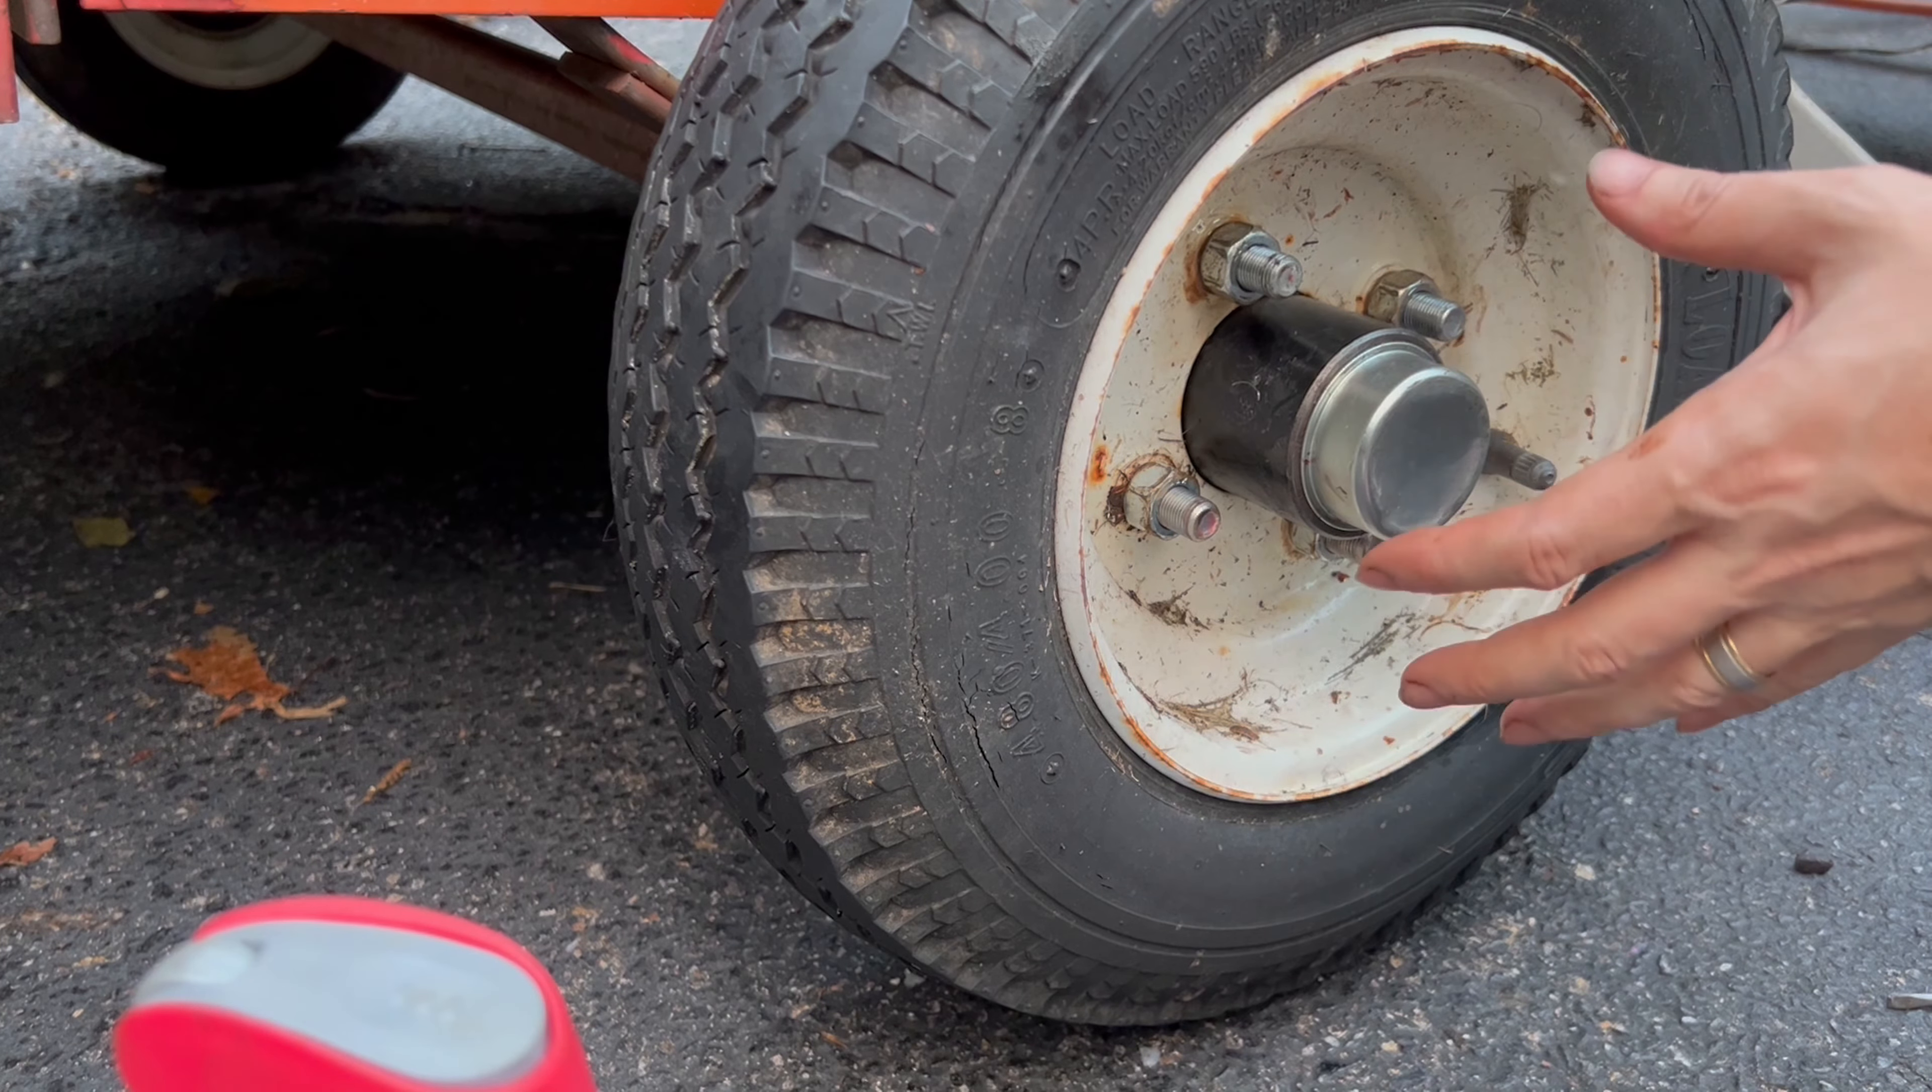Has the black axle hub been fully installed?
Yes.